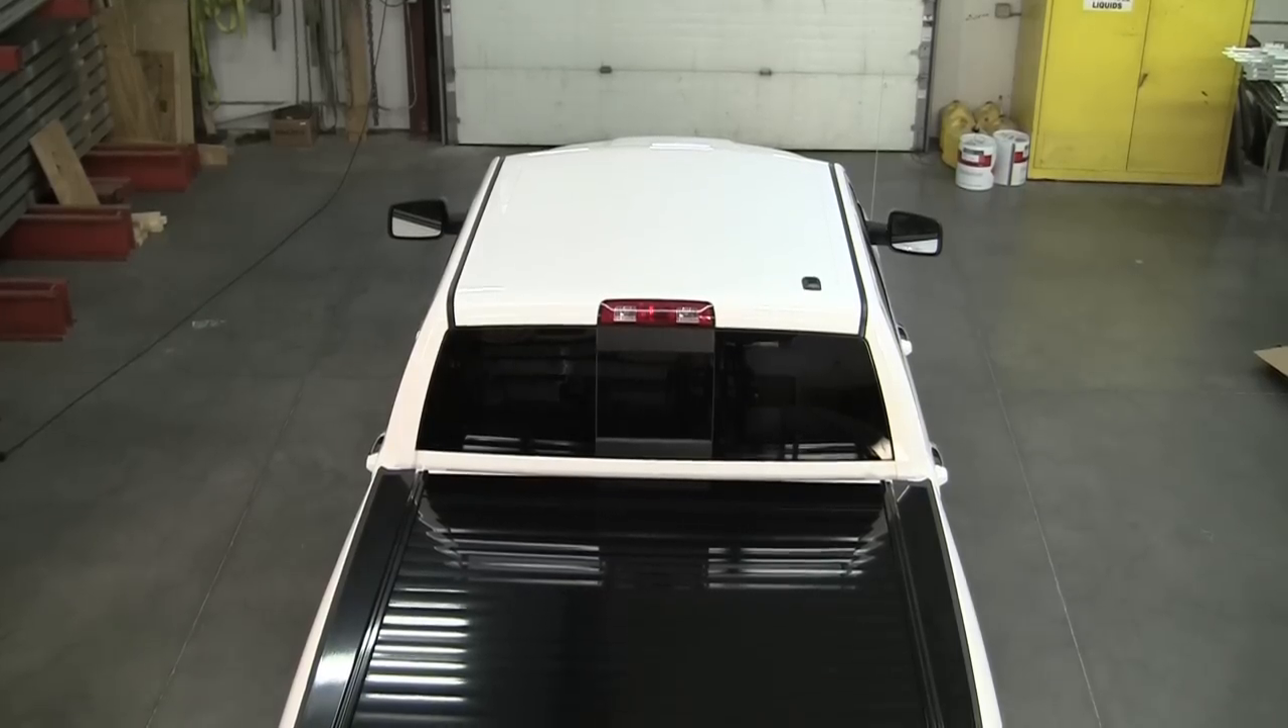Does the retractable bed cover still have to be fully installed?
No.